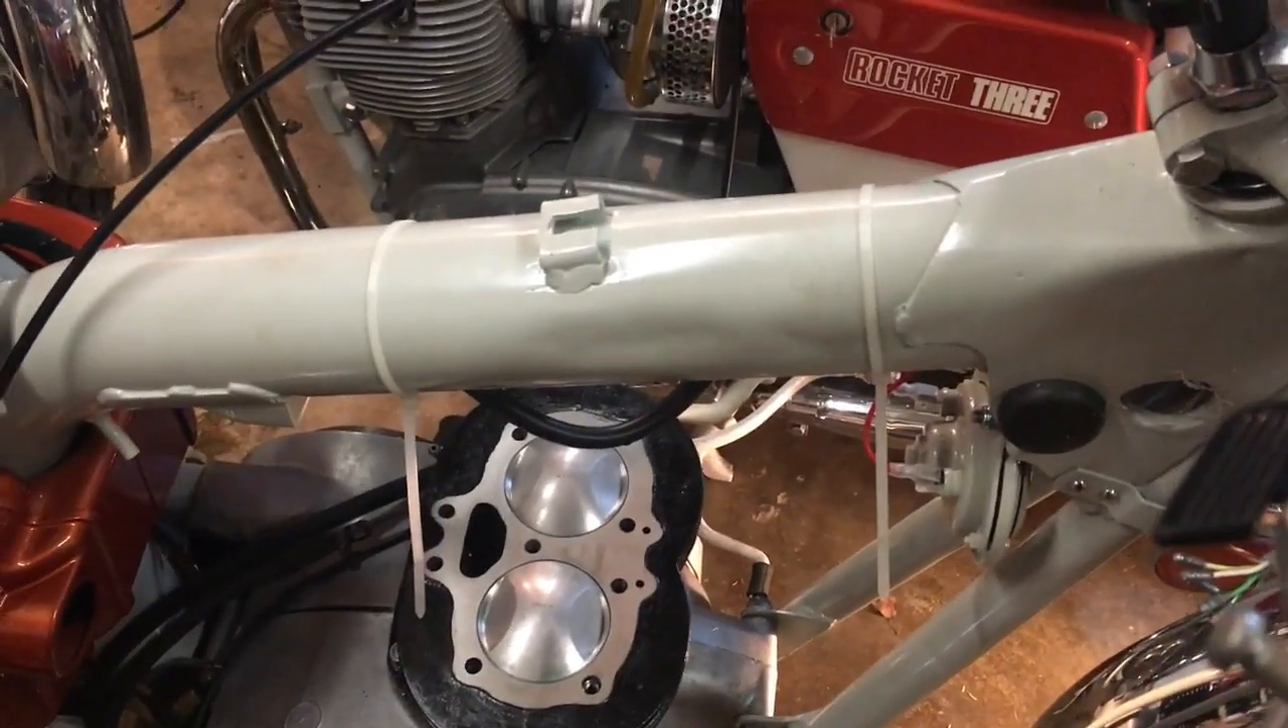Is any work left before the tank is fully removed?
No.